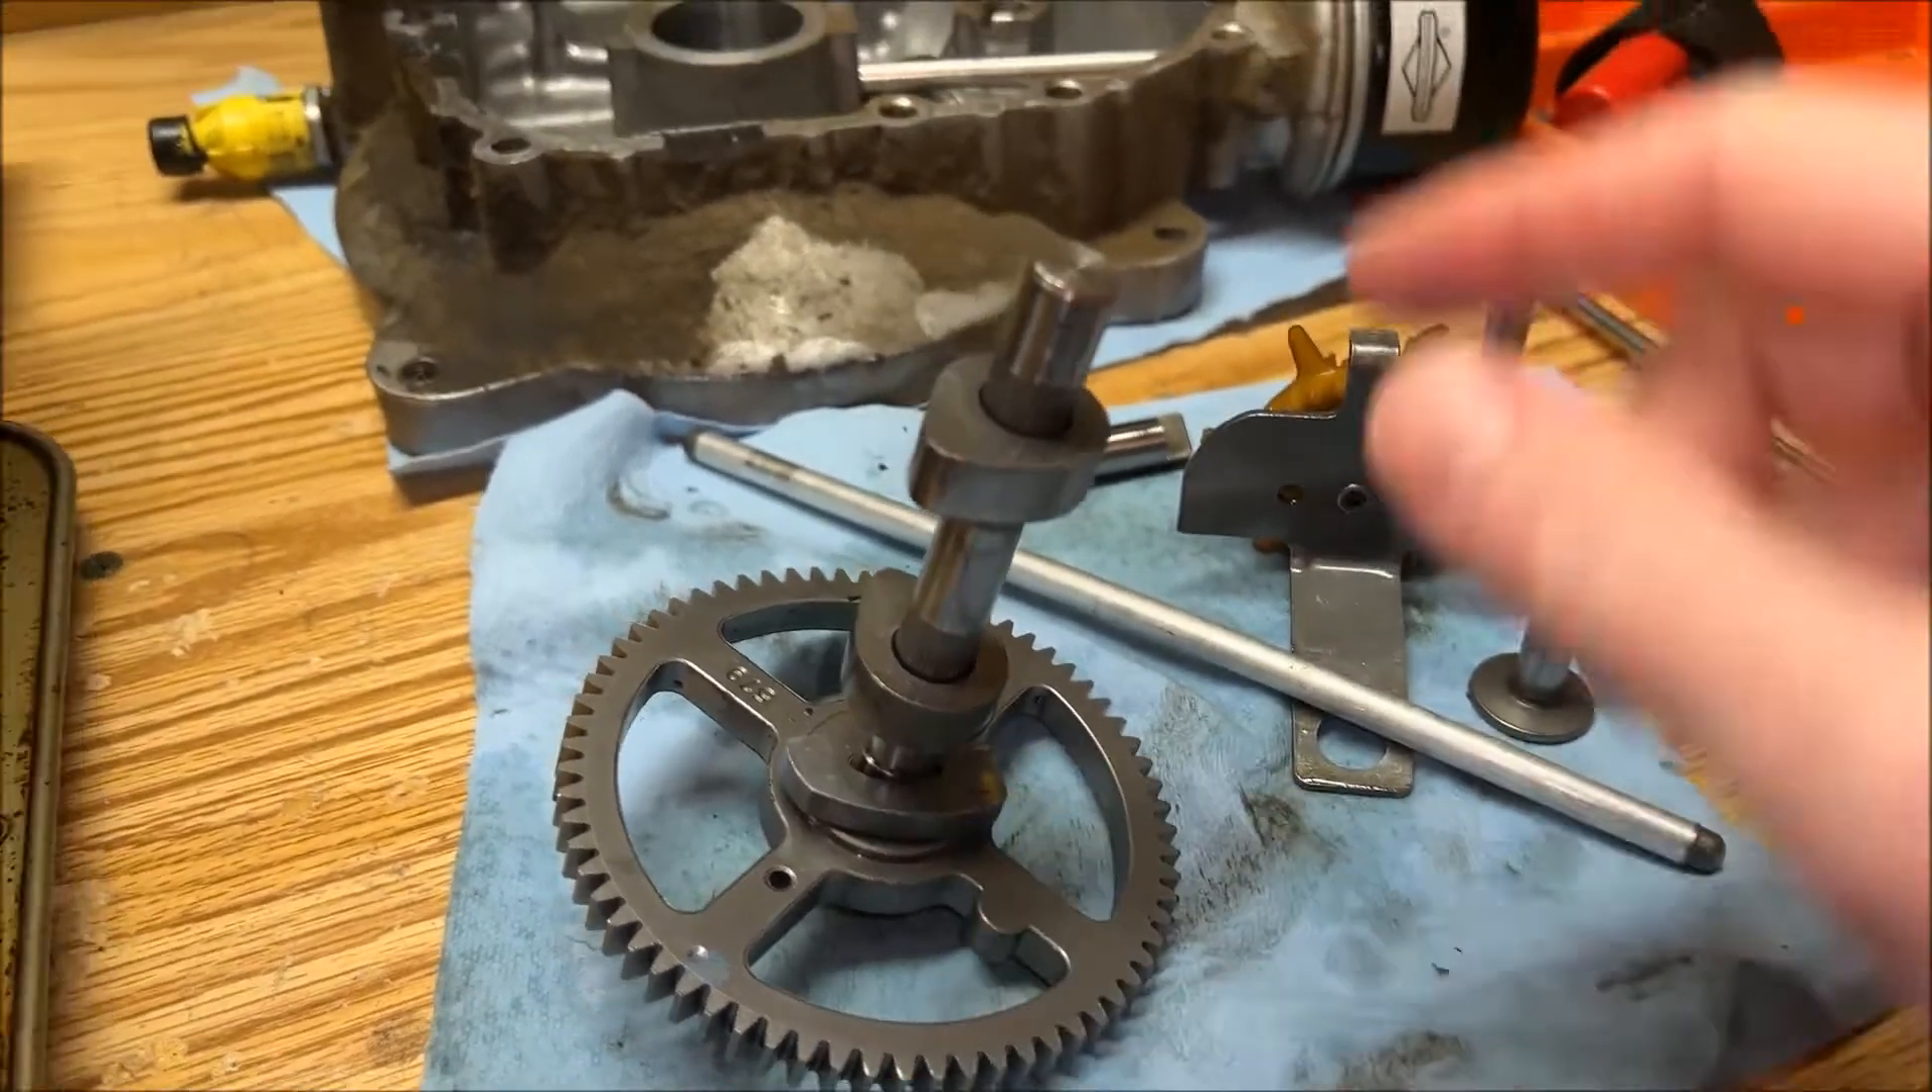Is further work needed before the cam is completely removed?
No.